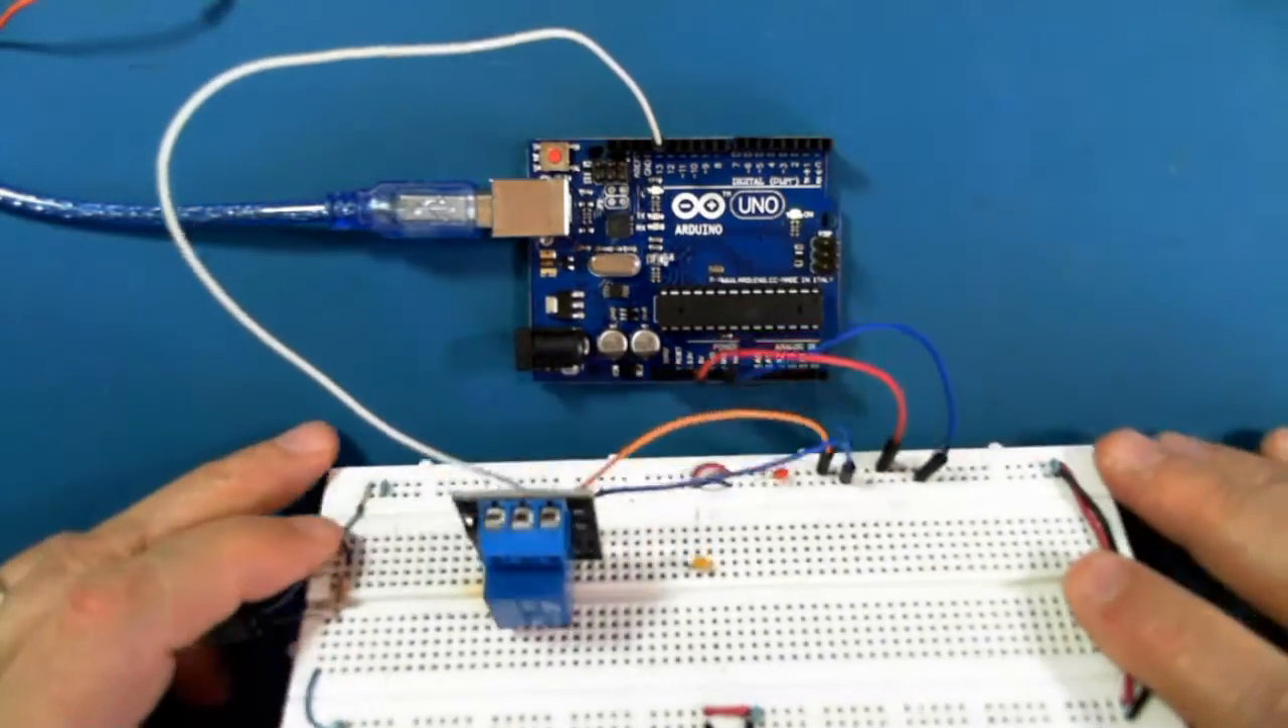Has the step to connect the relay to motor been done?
No.